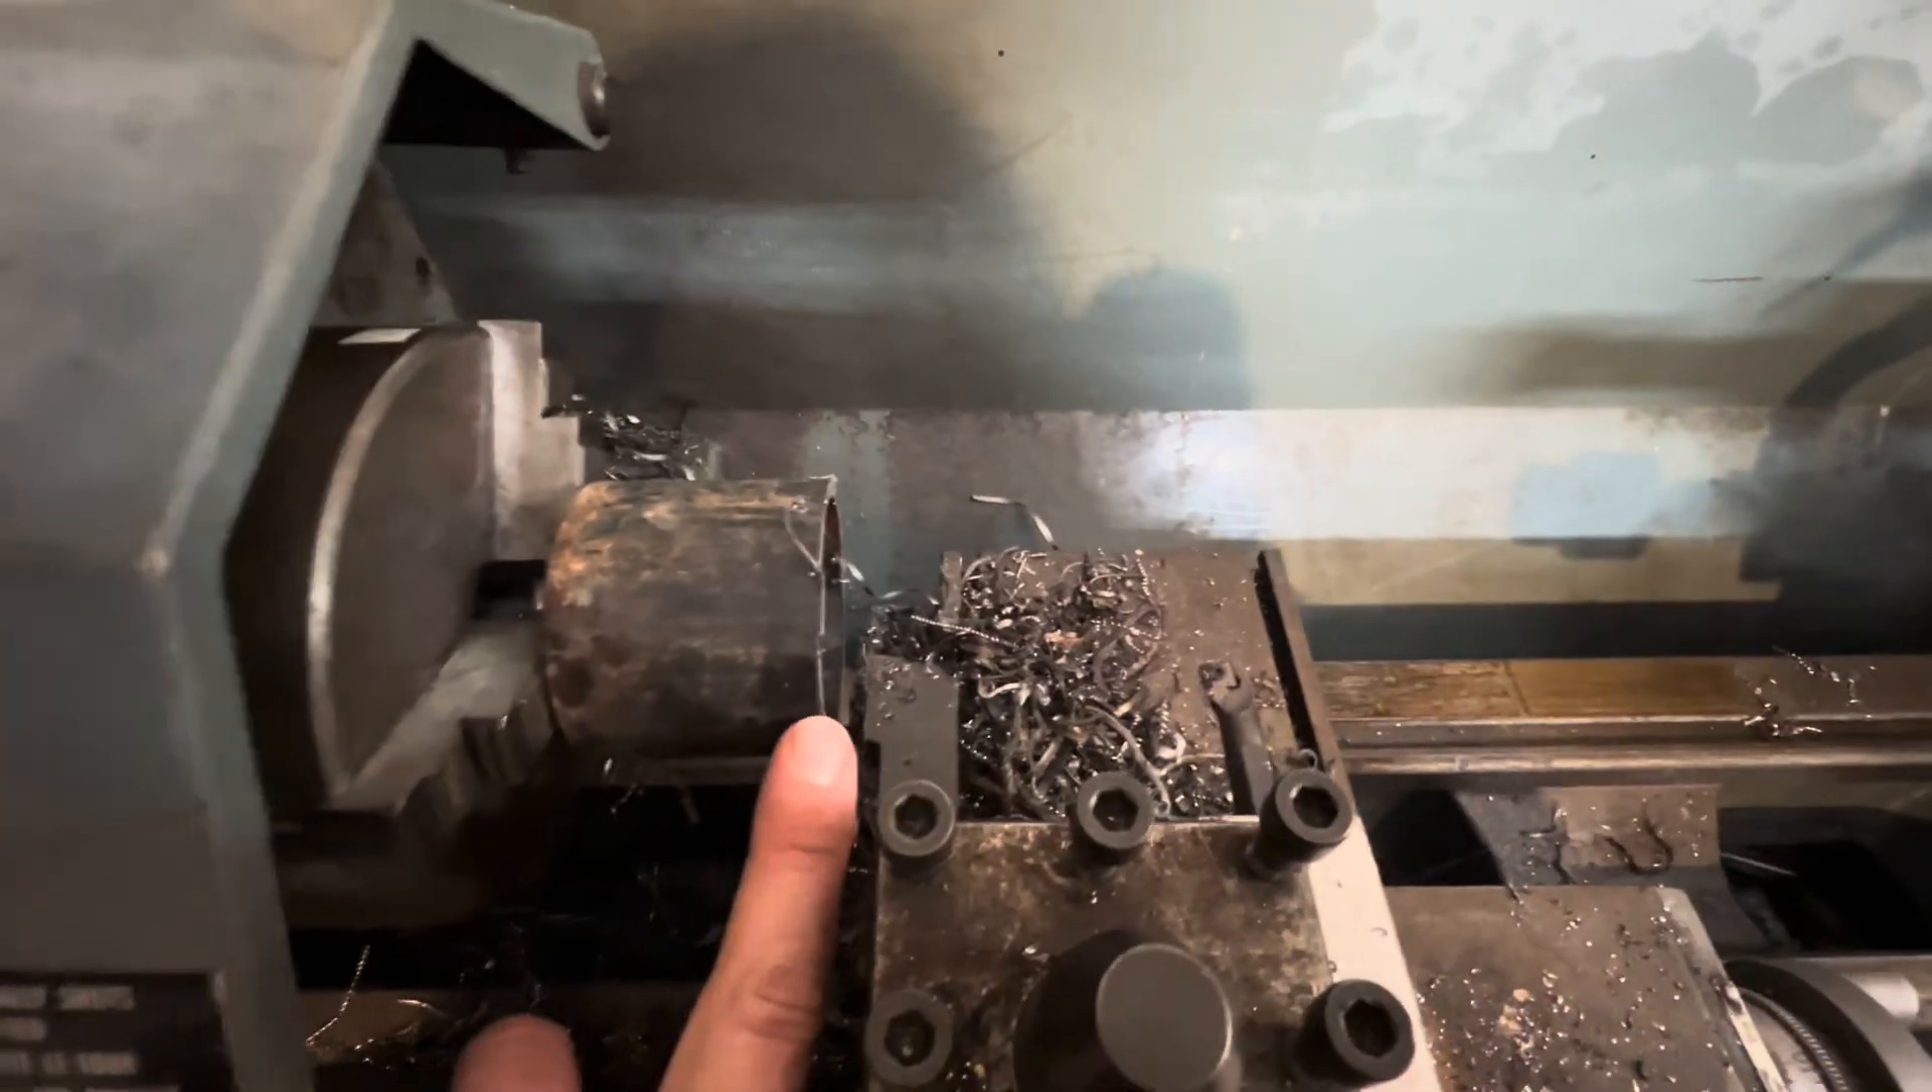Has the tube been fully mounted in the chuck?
Yes.